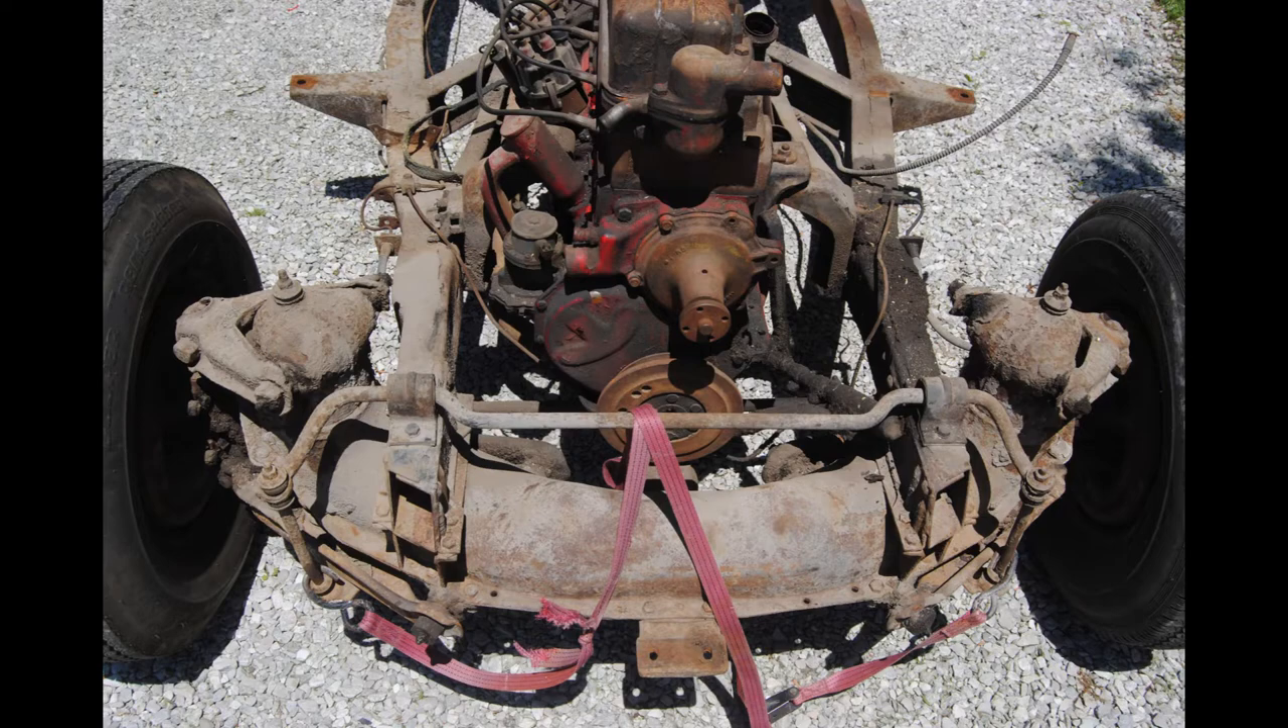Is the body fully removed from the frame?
Yes.